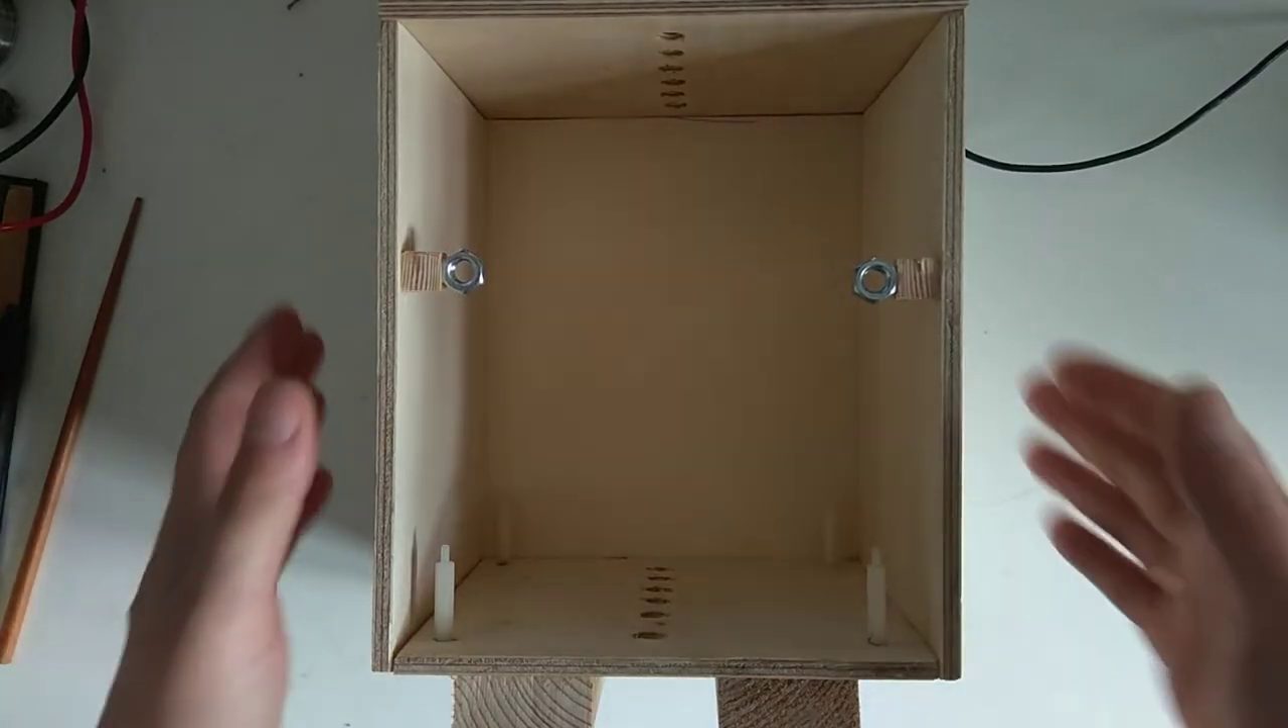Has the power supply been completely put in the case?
No.